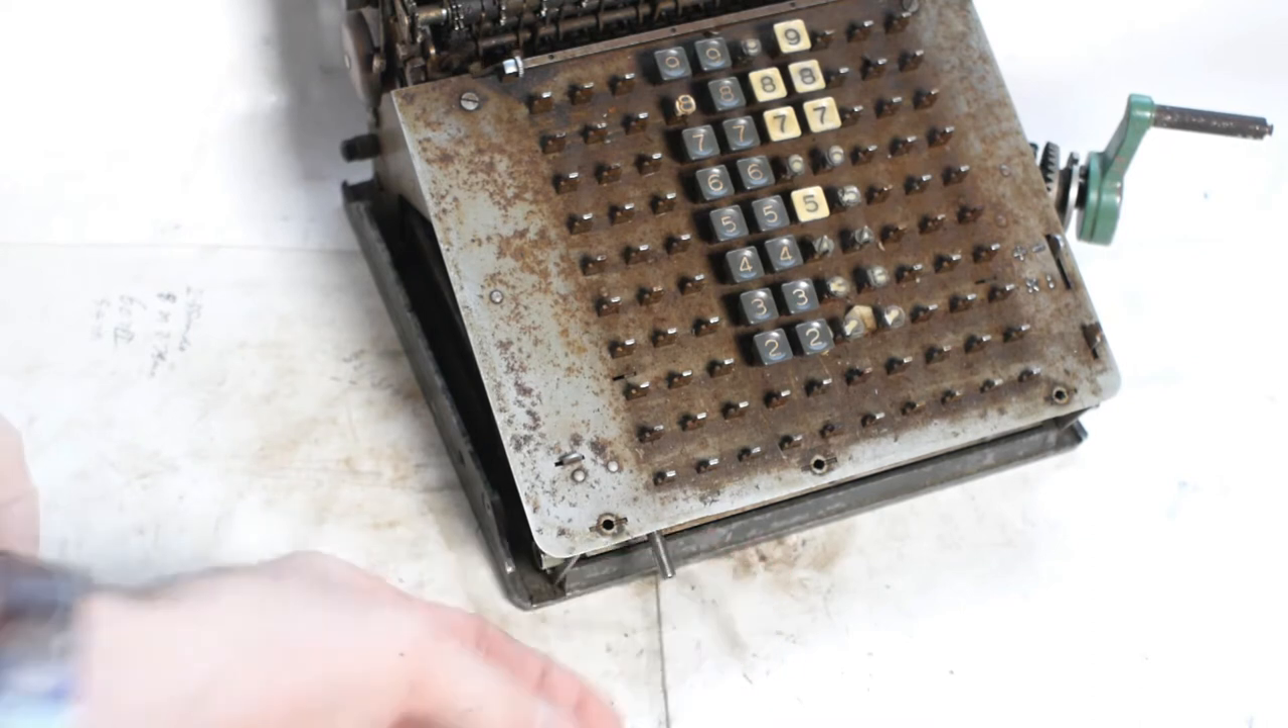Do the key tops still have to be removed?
Yes.